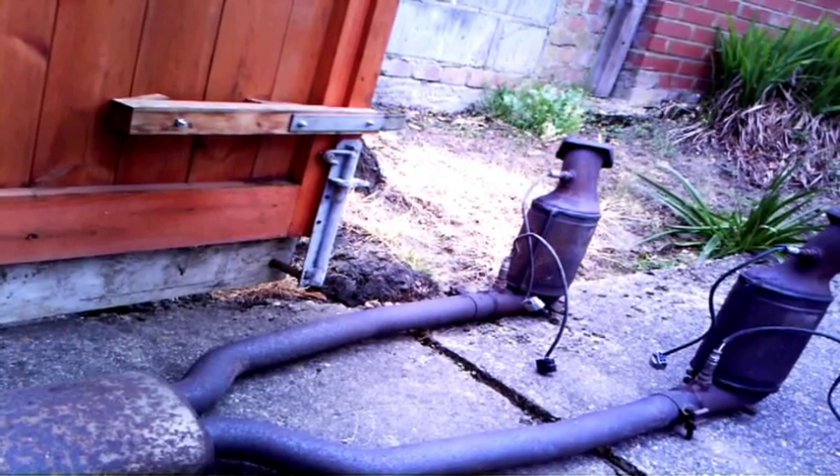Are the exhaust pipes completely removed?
Yes.